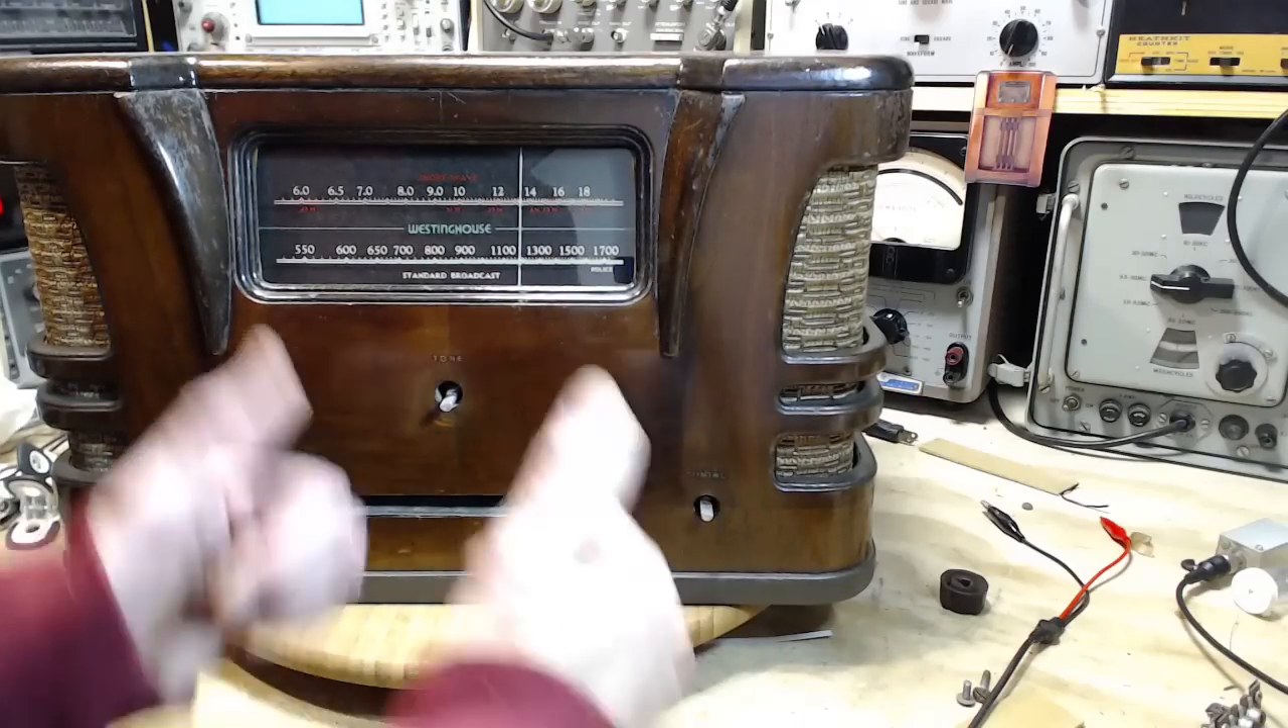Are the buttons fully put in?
No.